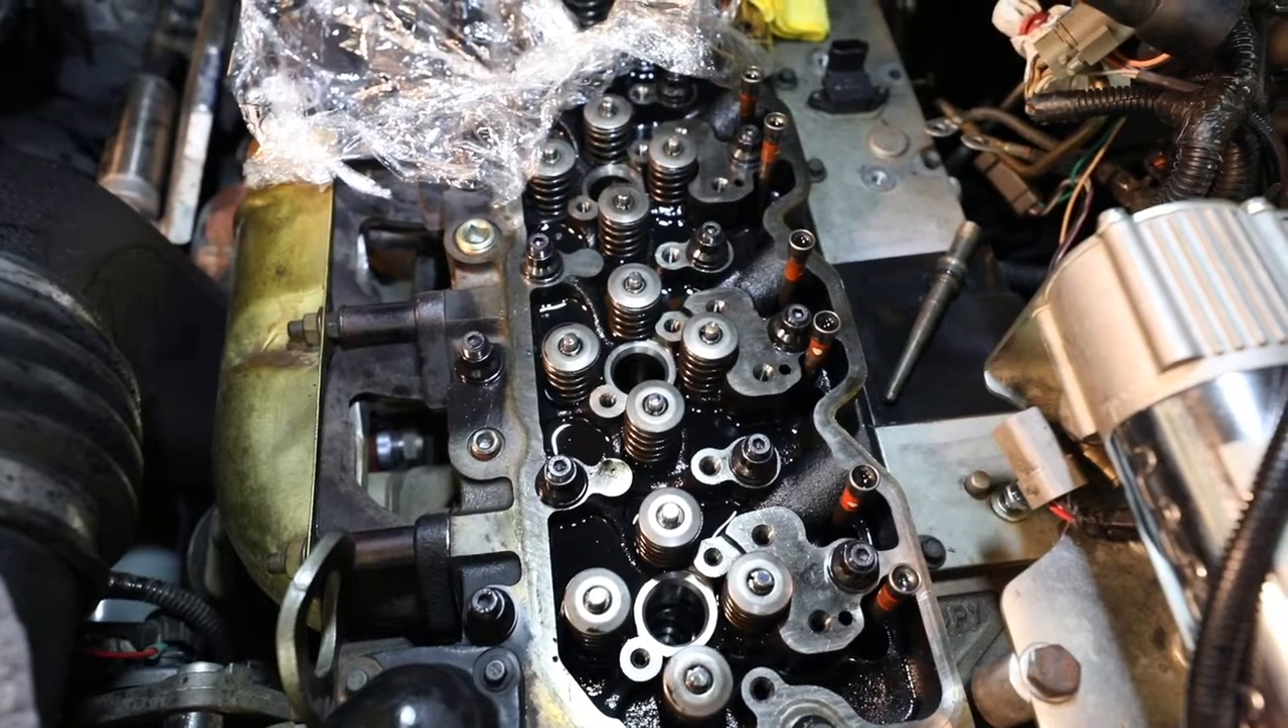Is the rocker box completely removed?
Yes.